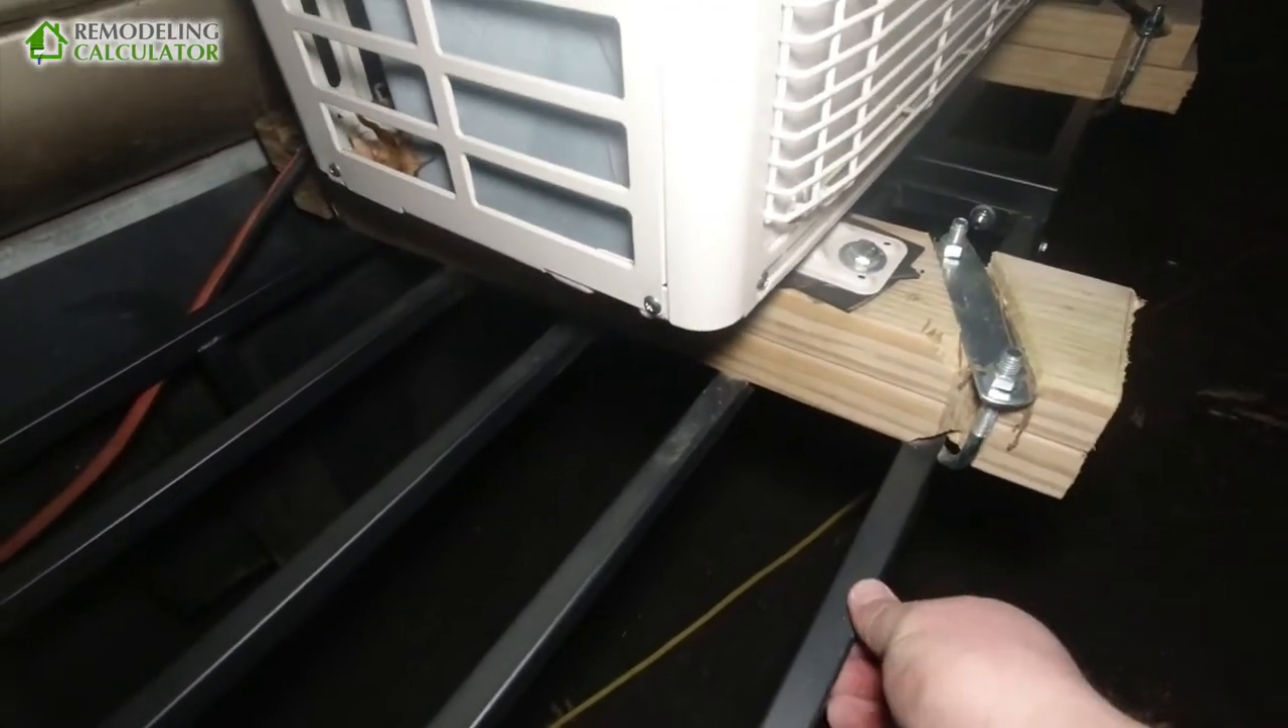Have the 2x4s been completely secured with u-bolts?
Yes.